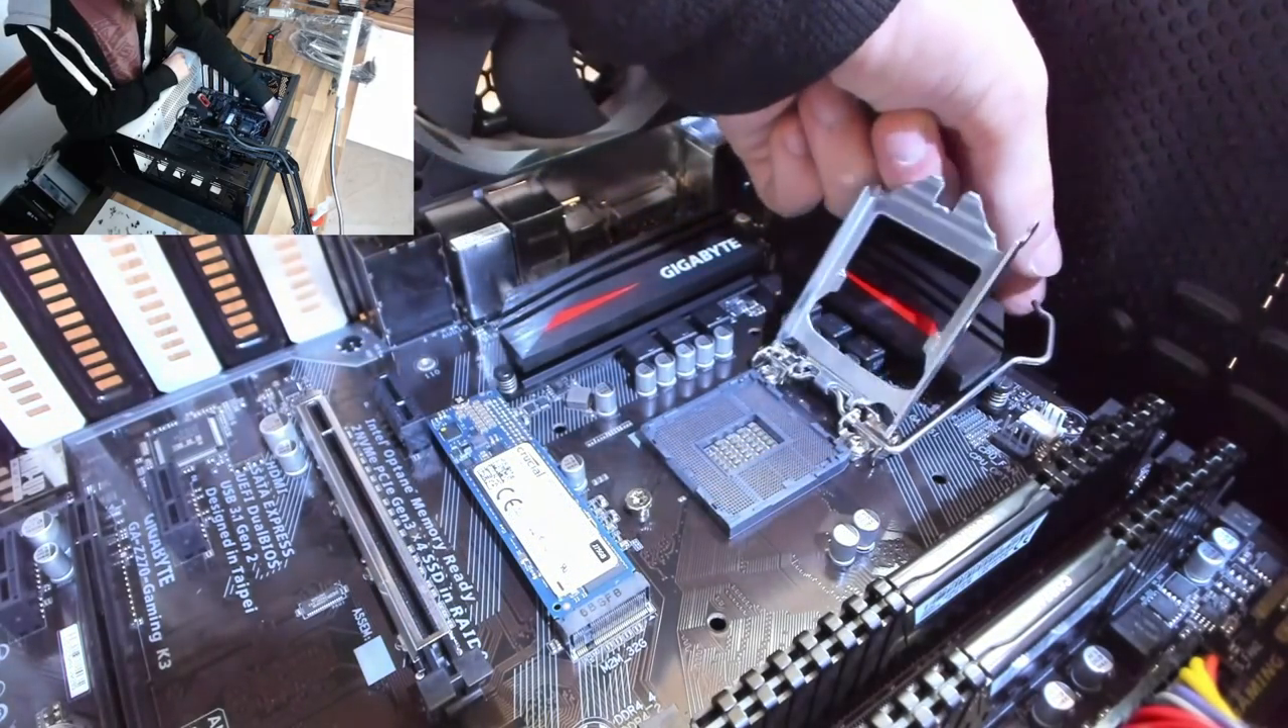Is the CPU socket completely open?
Yes.